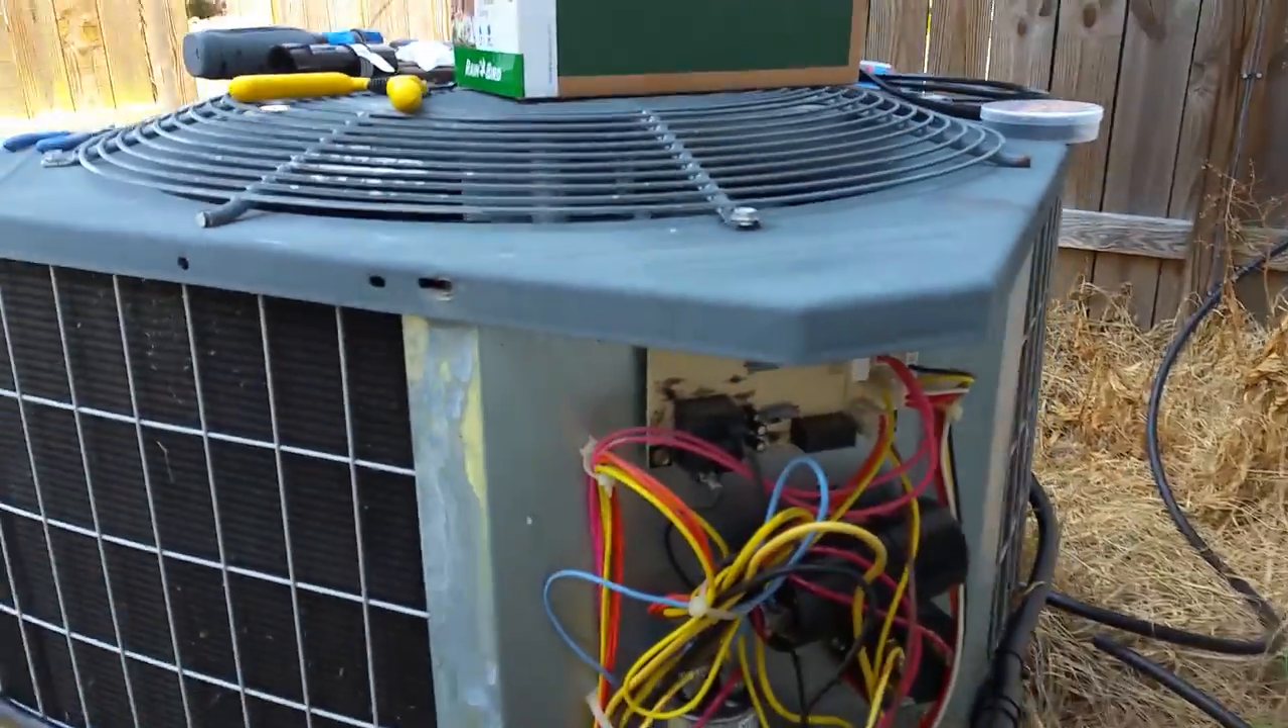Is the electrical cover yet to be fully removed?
No.